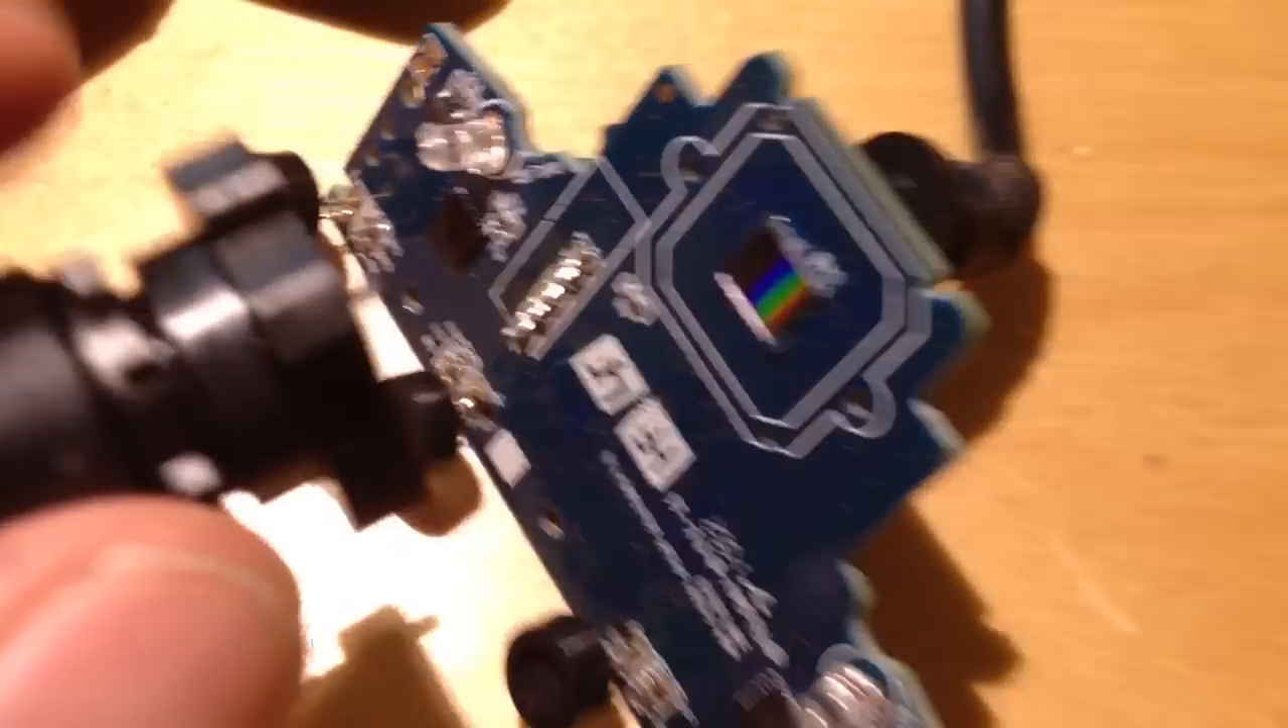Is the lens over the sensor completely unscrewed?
Yes.